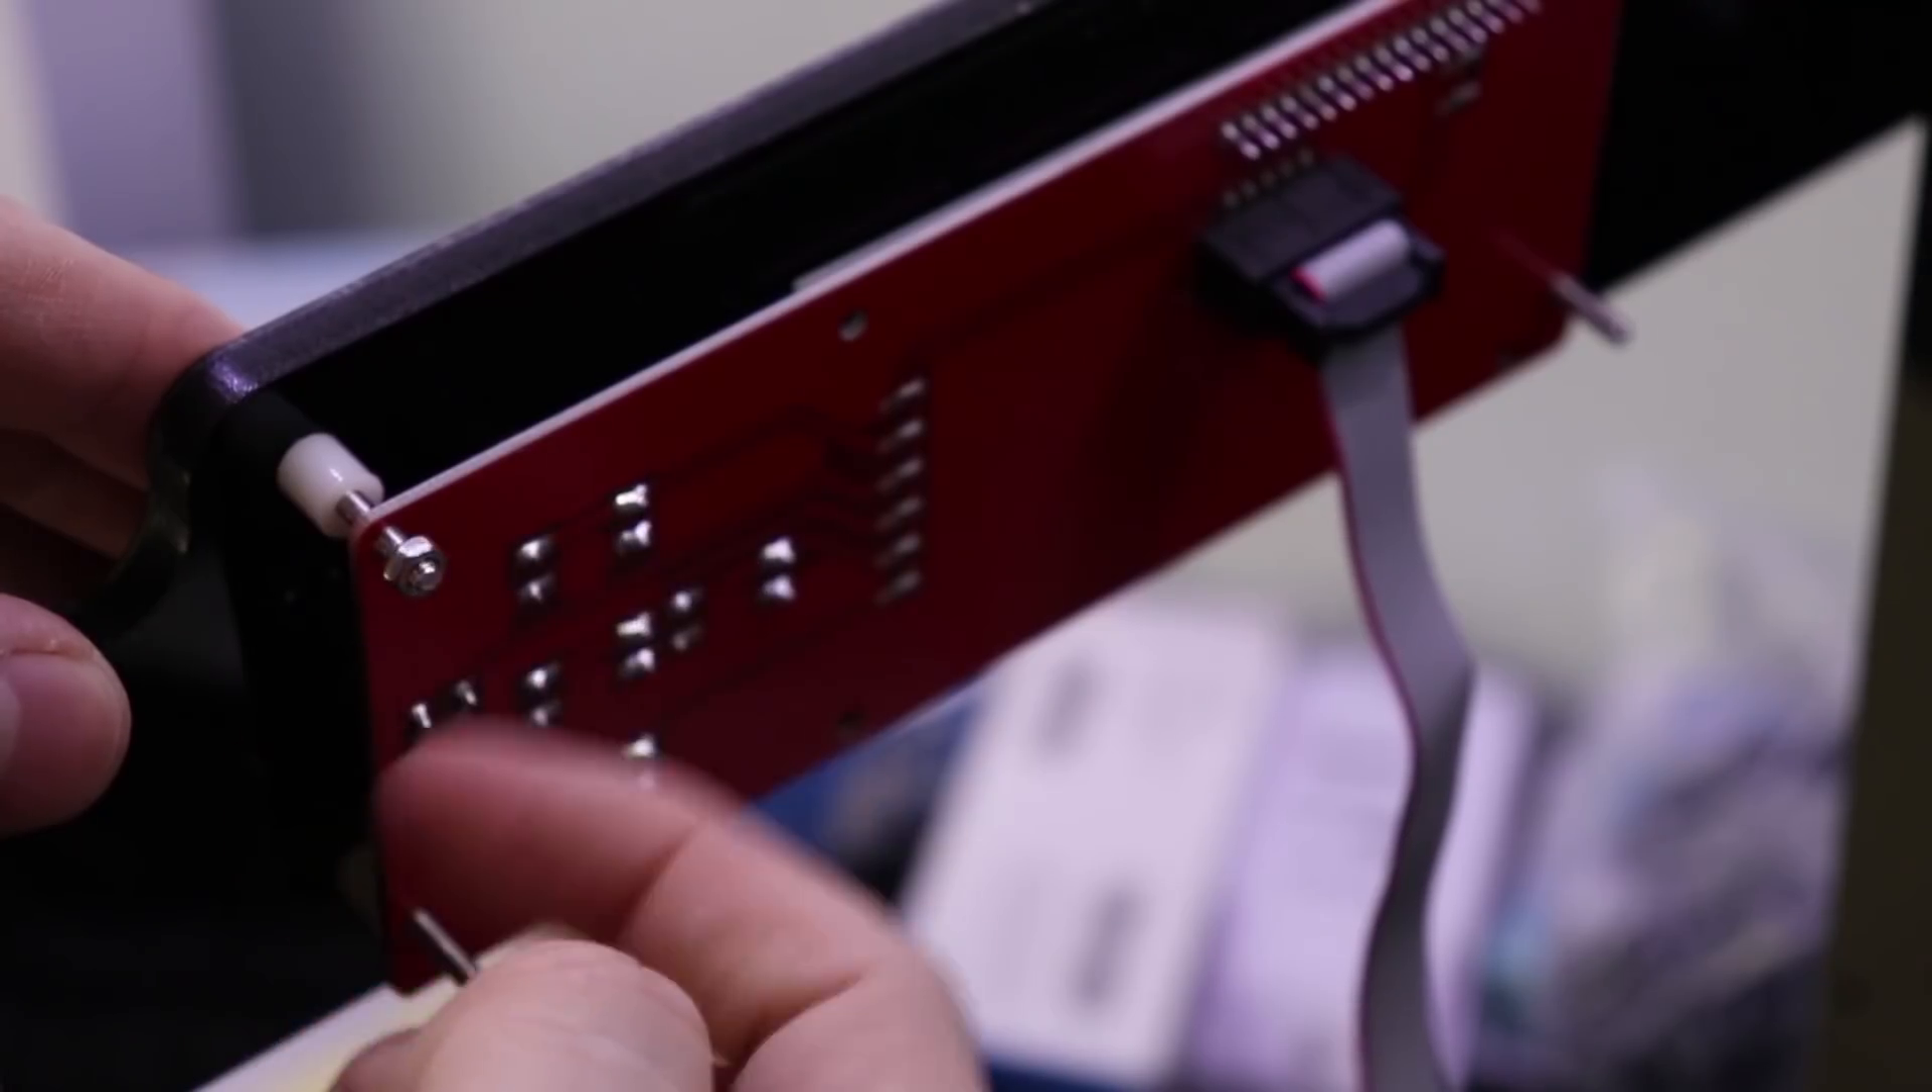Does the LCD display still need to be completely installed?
Yes.